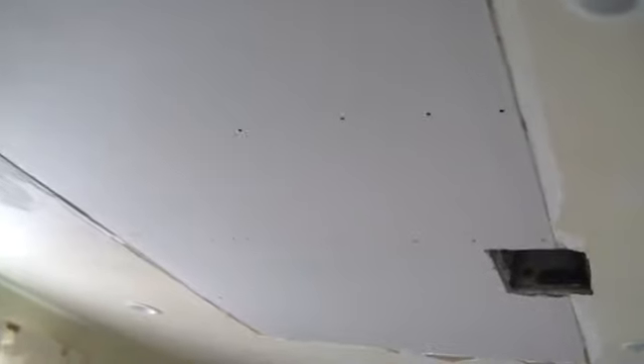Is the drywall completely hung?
Yes.